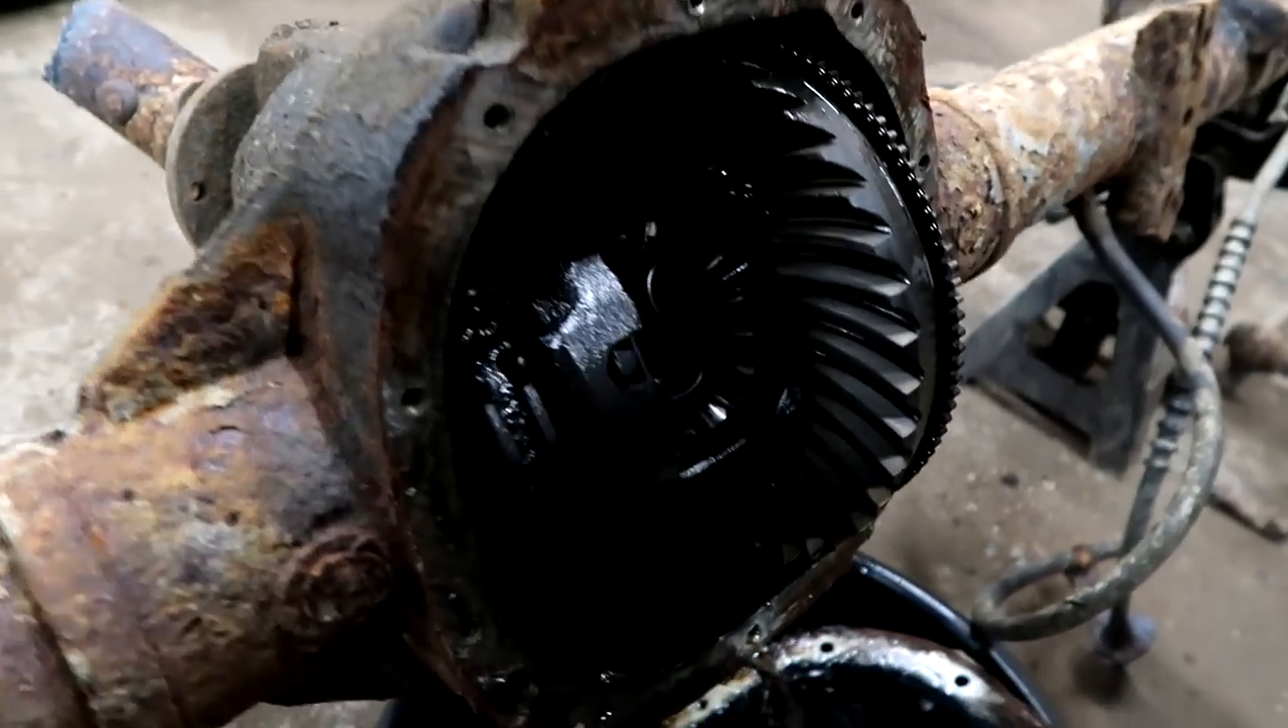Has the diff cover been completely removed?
Yes.